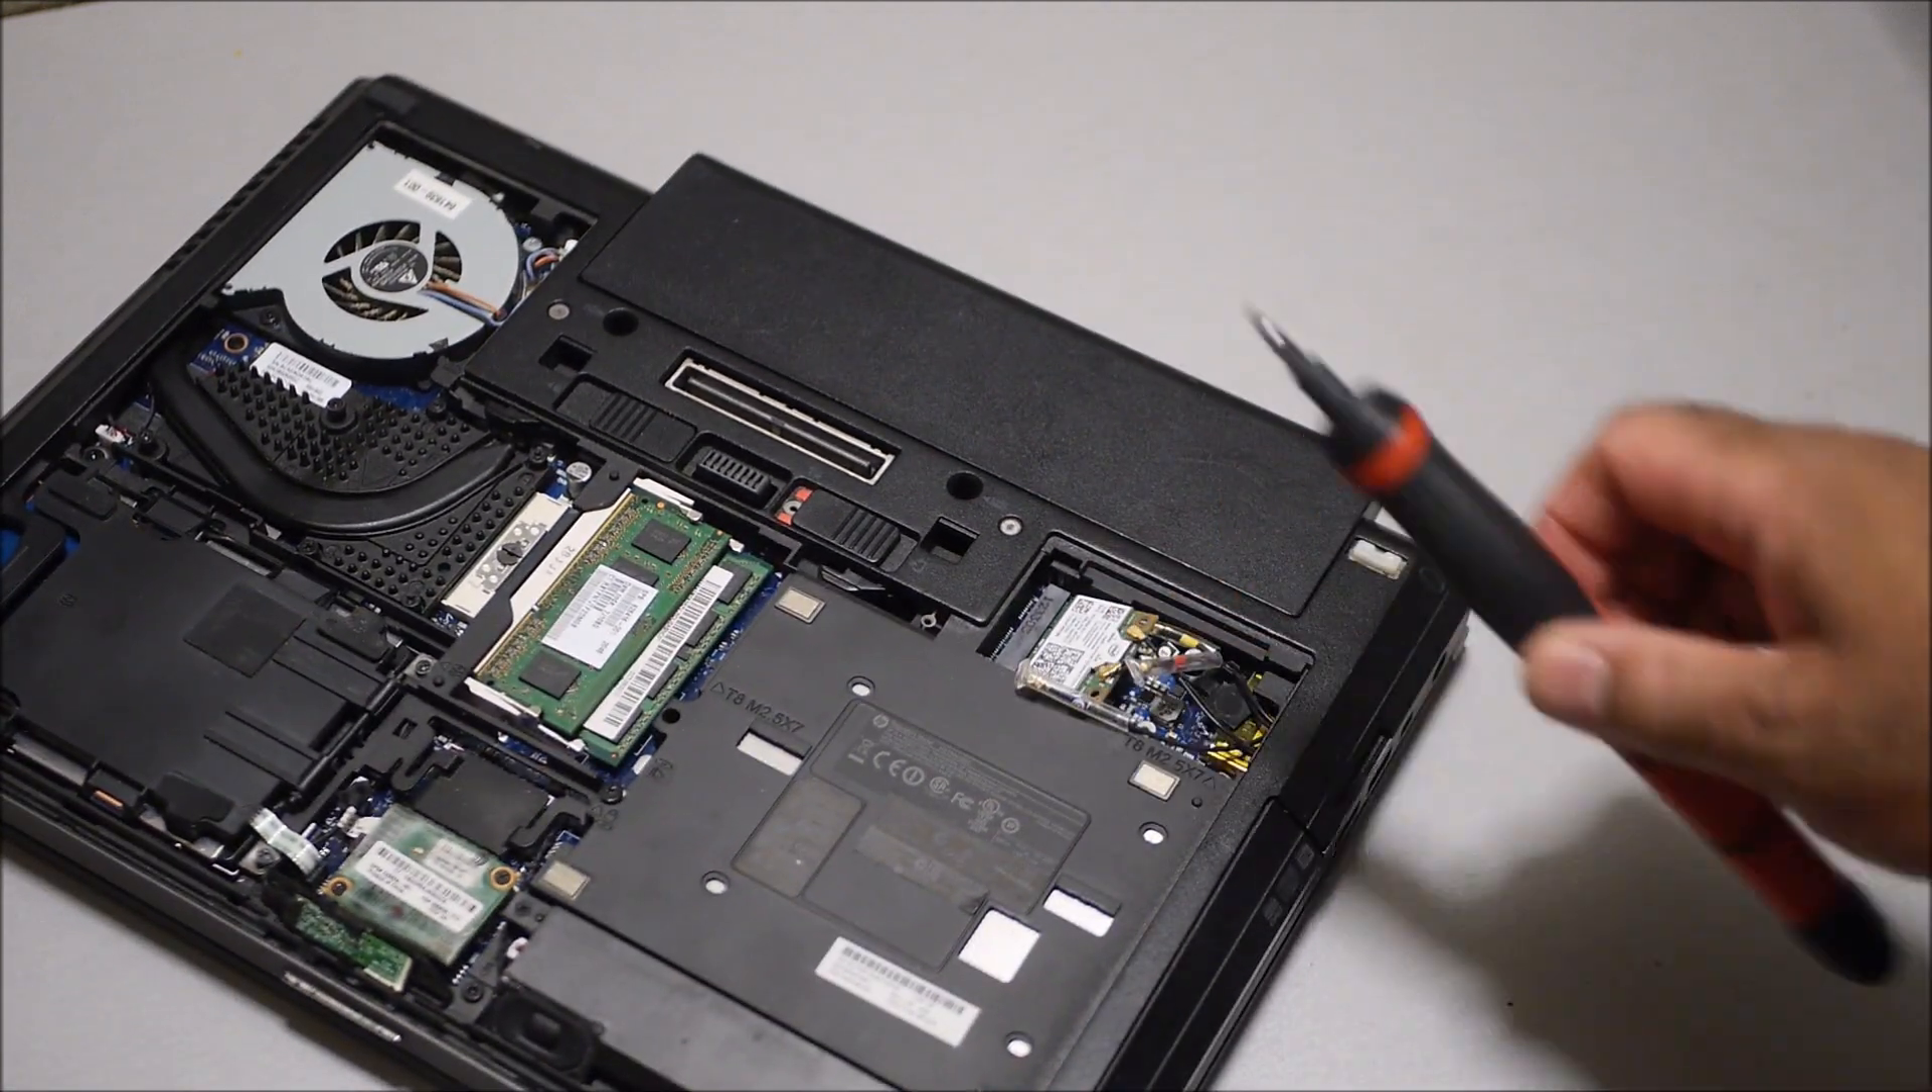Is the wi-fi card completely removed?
No.